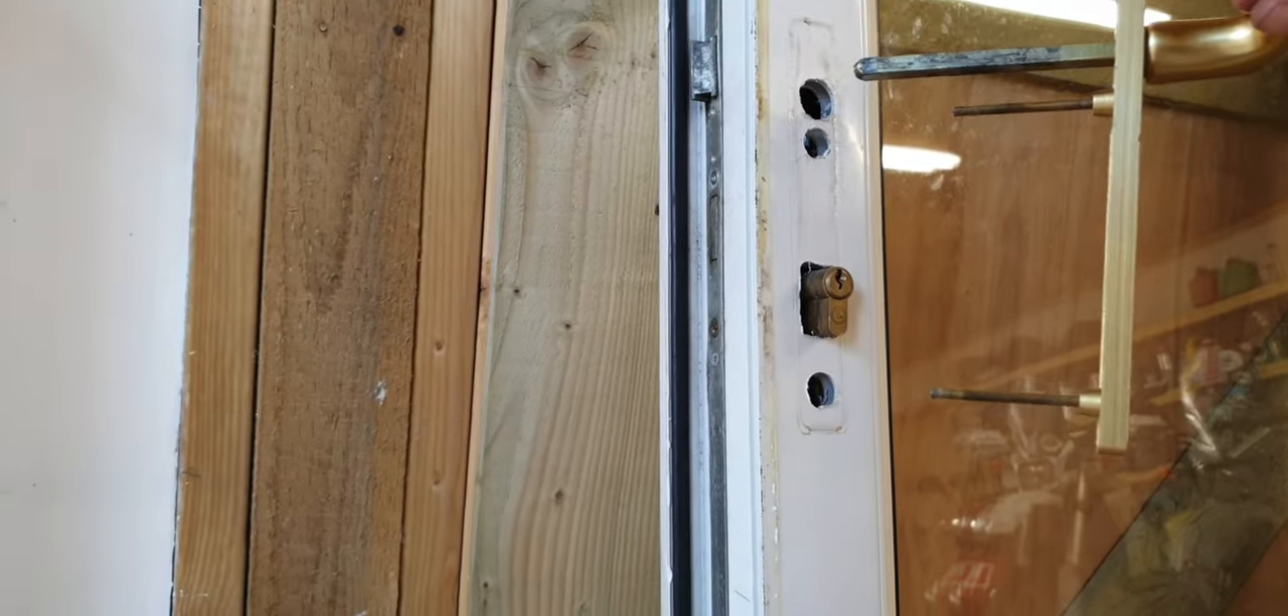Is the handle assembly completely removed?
Yes.